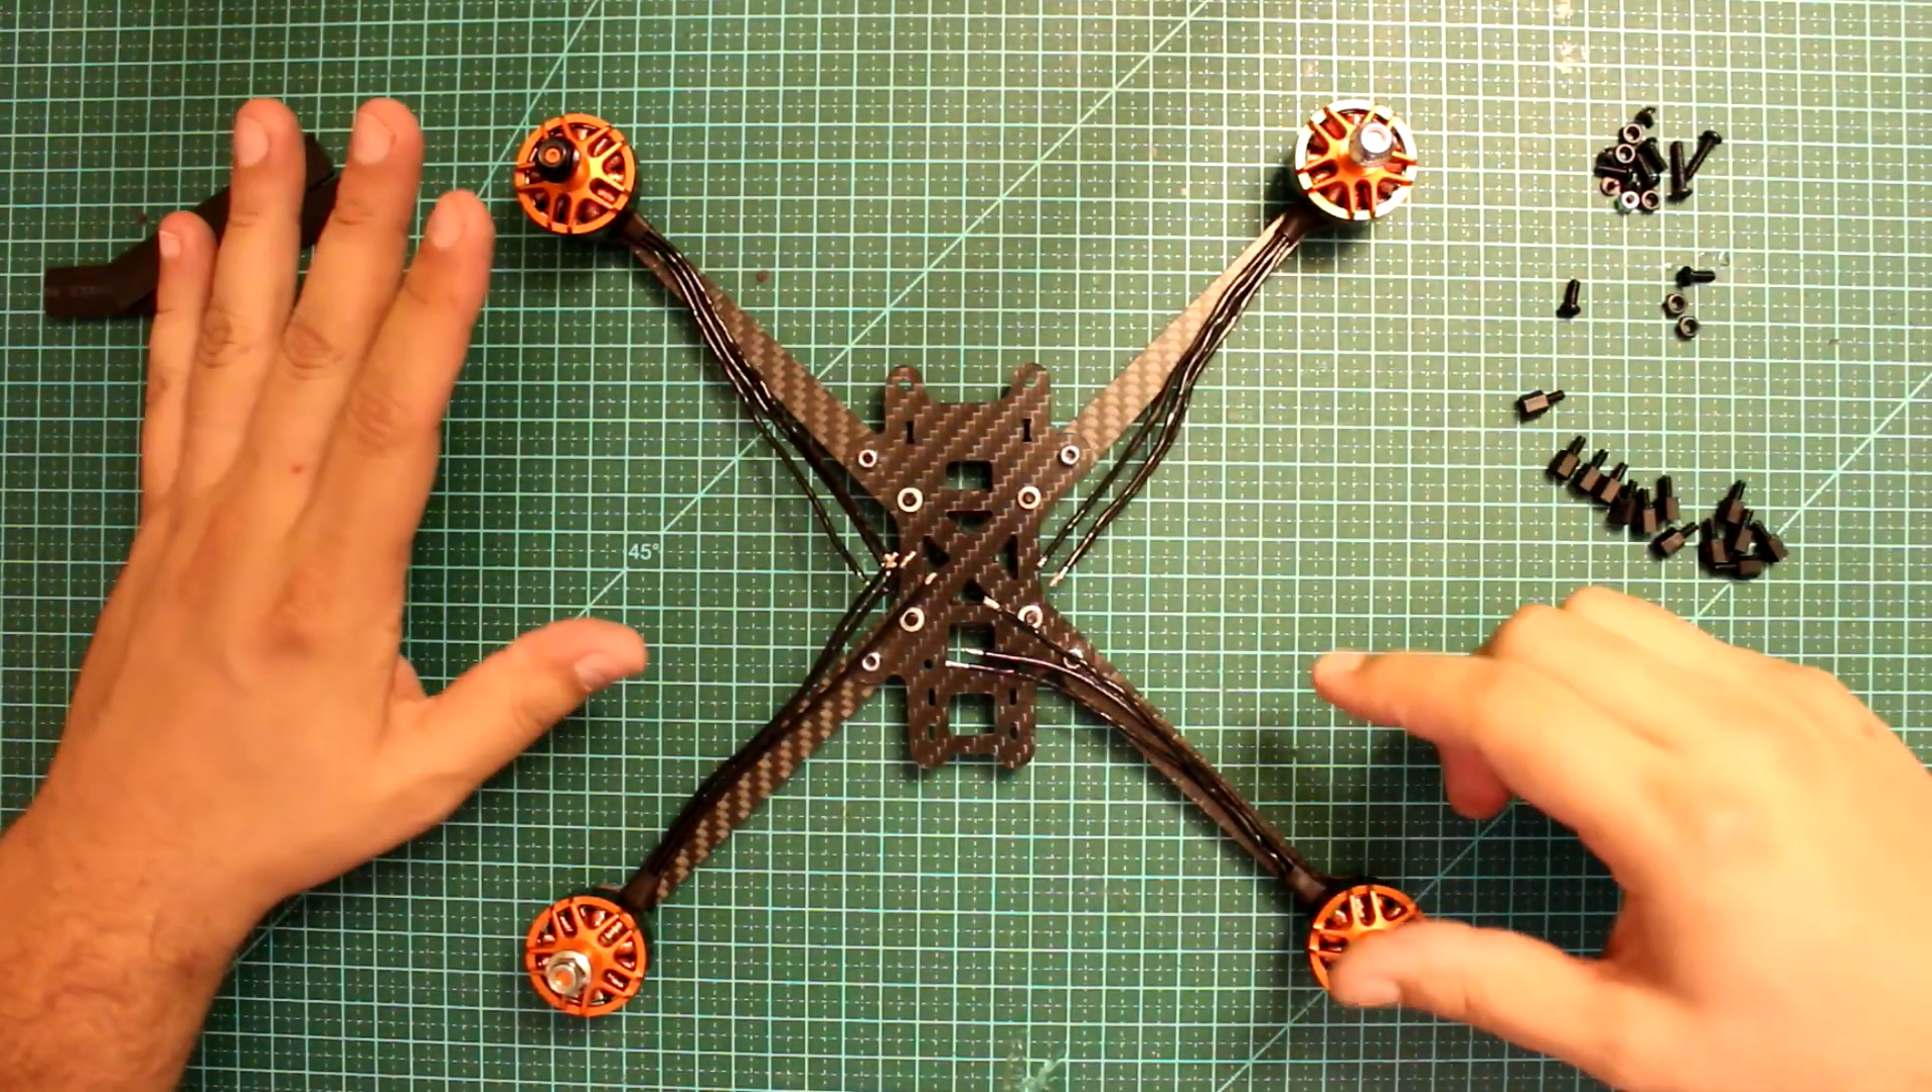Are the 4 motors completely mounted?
Yes.